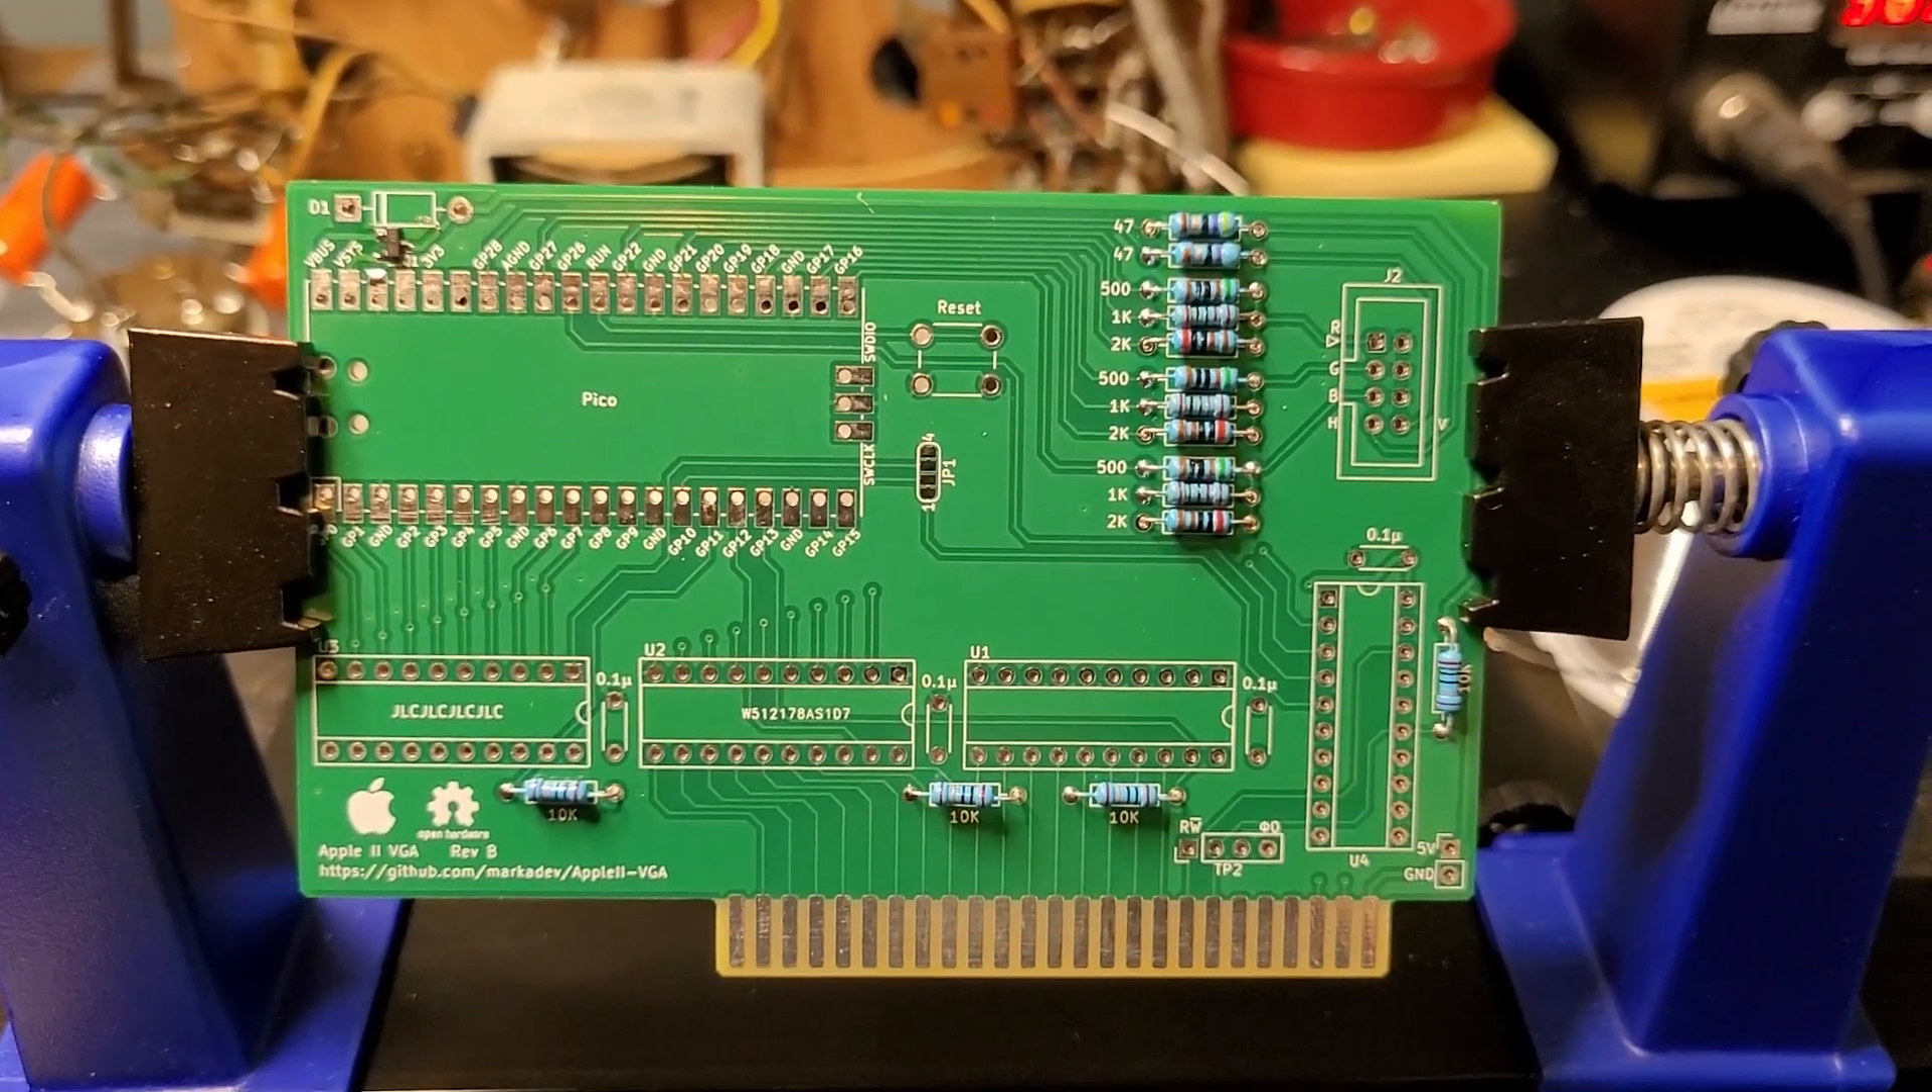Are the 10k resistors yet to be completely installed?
No.